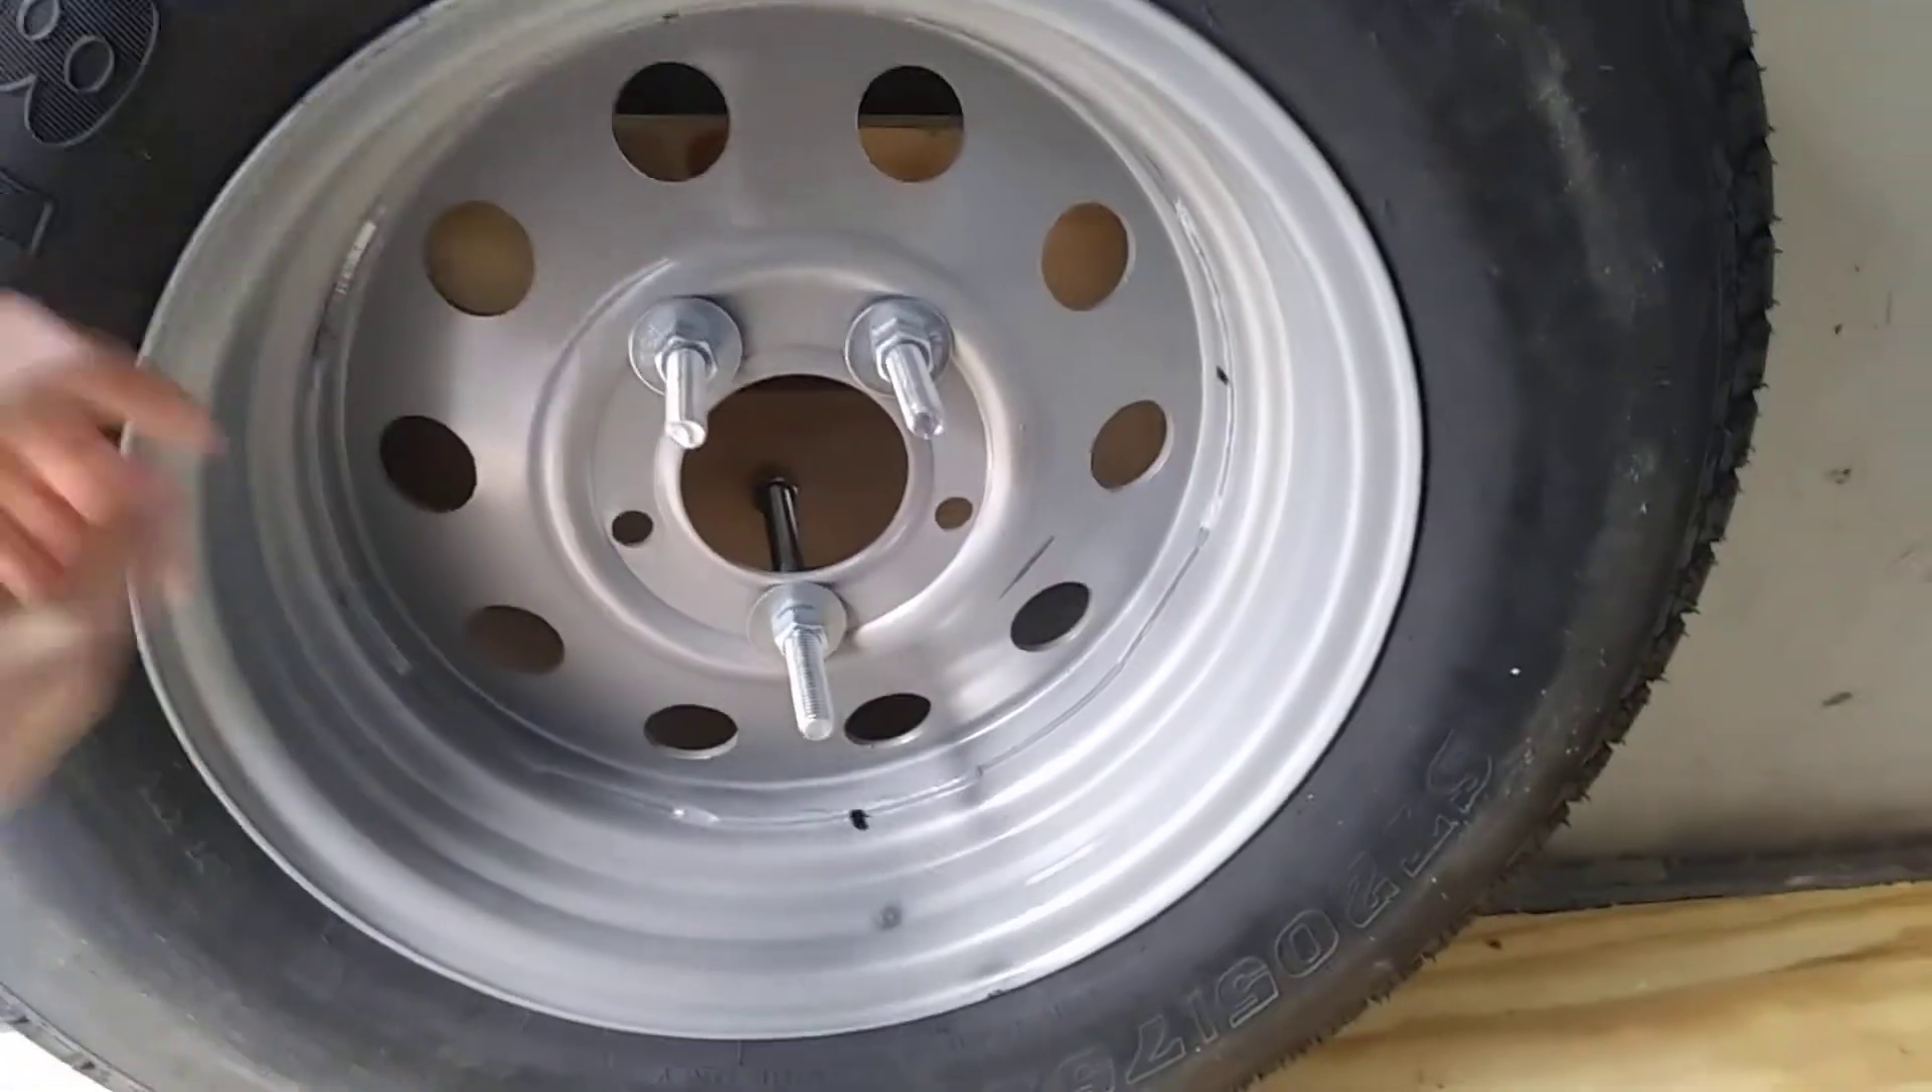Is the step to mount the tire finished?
Yes.